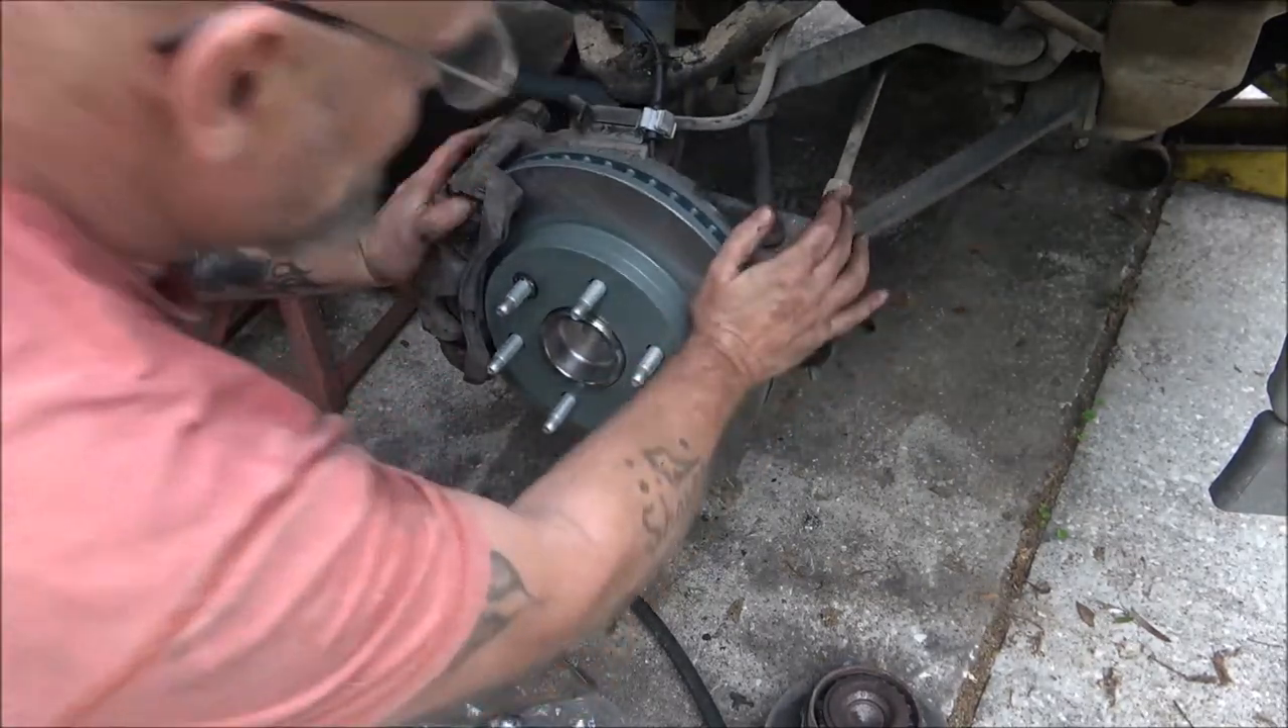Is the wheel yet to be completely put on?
Yes.